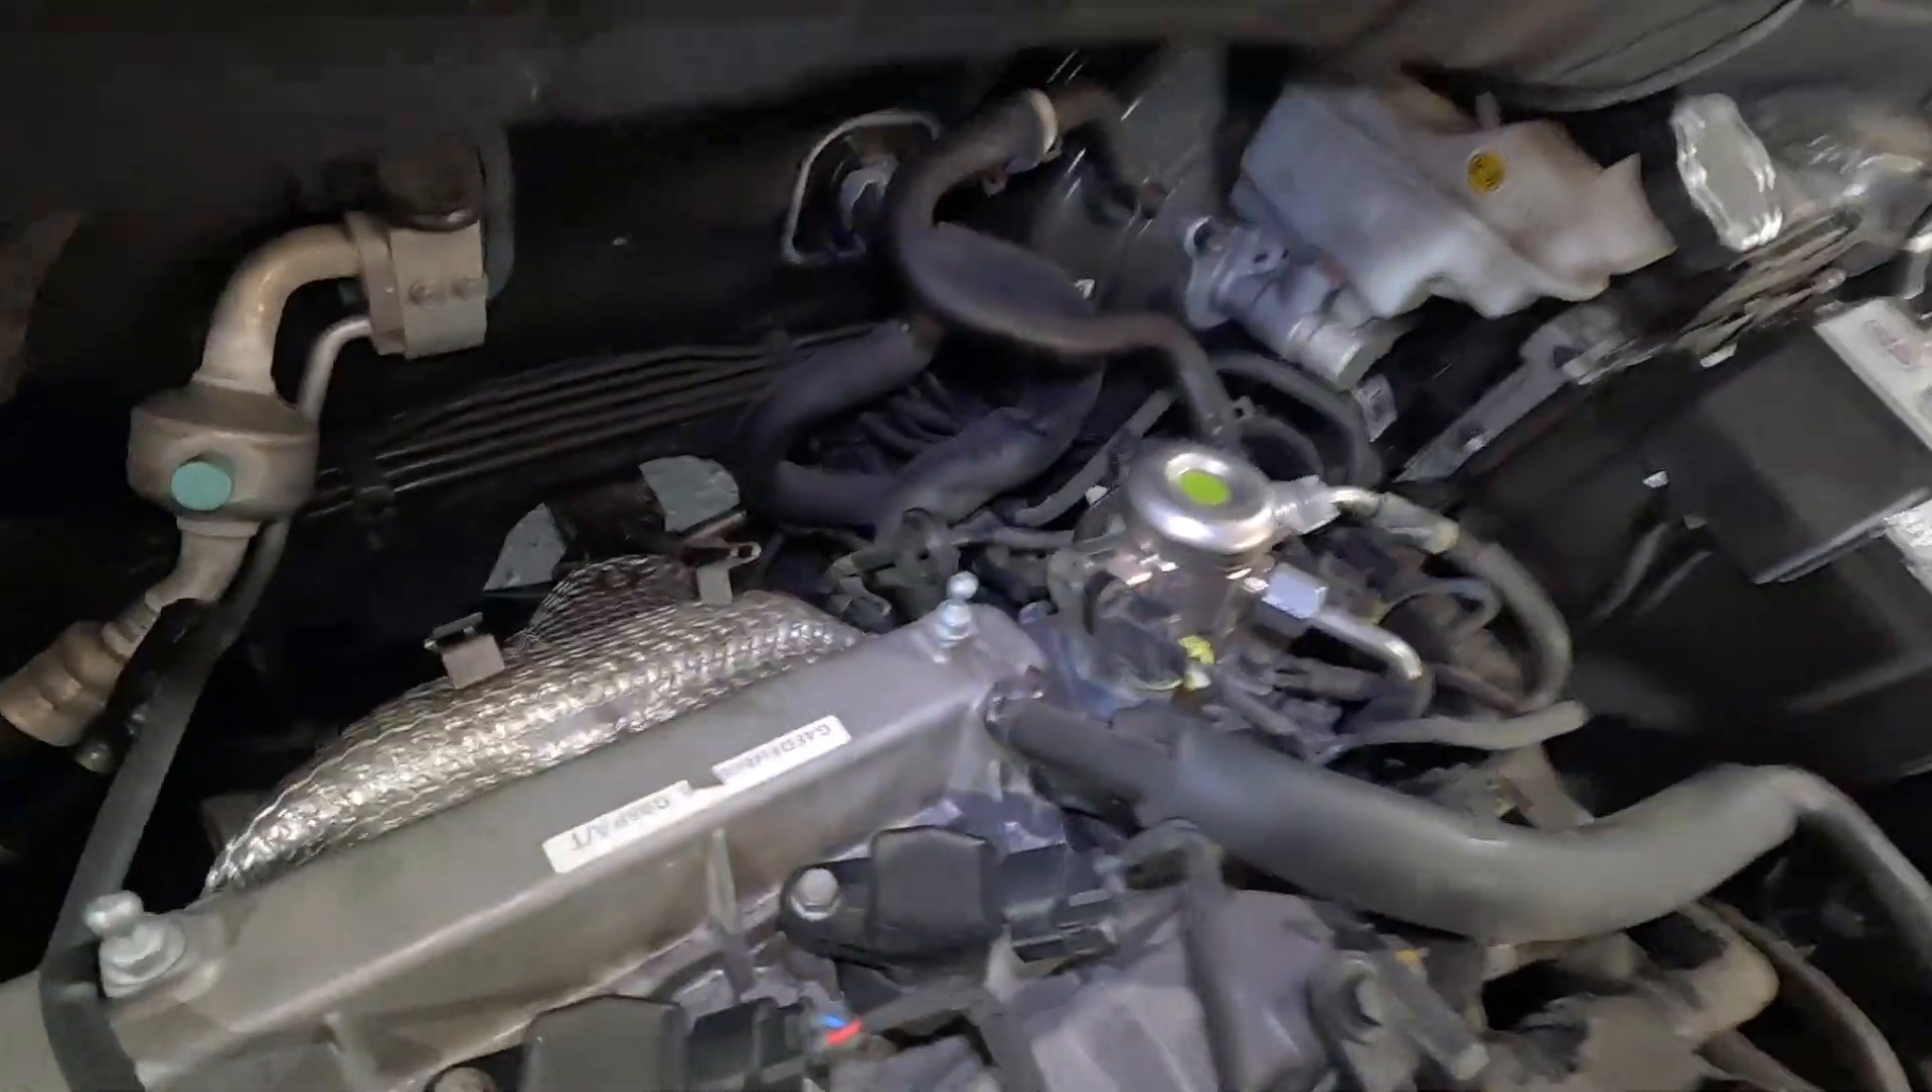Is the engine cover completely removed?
Yes.